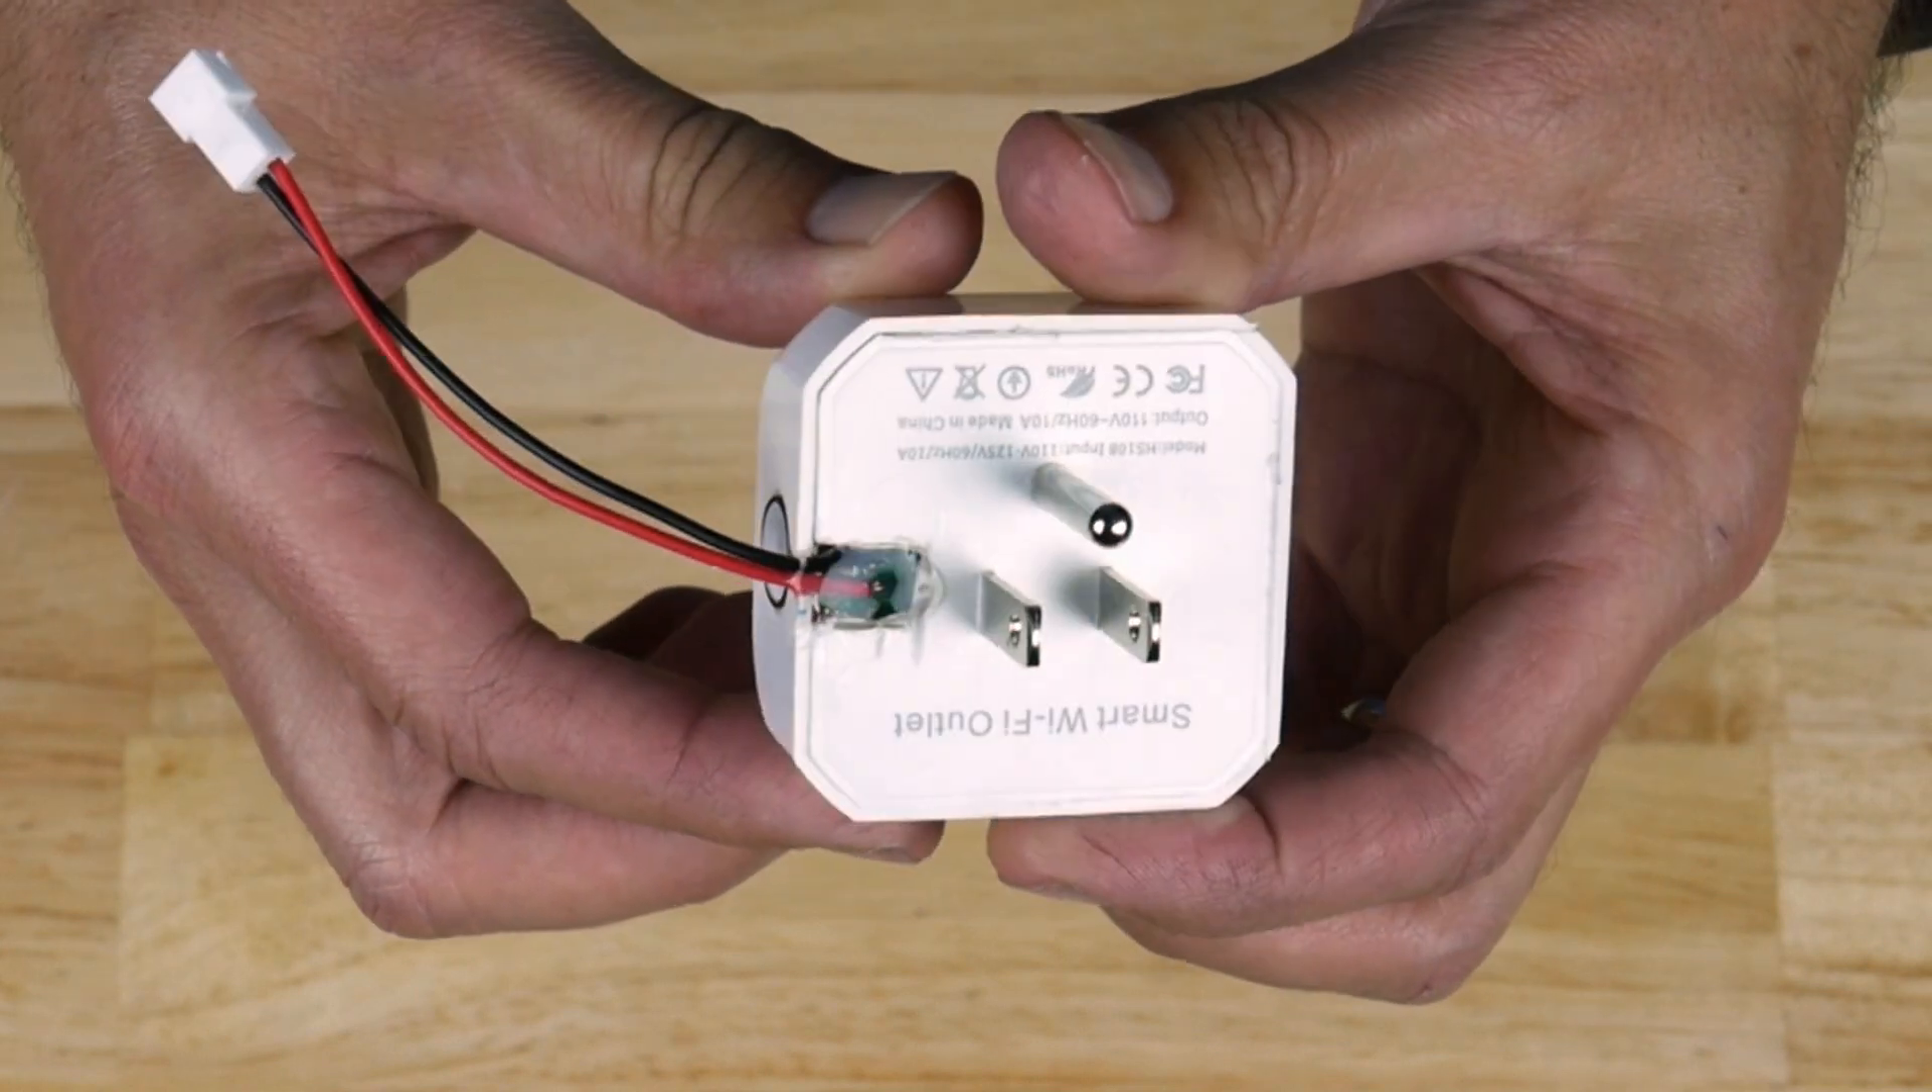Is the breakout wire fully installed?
Yes.